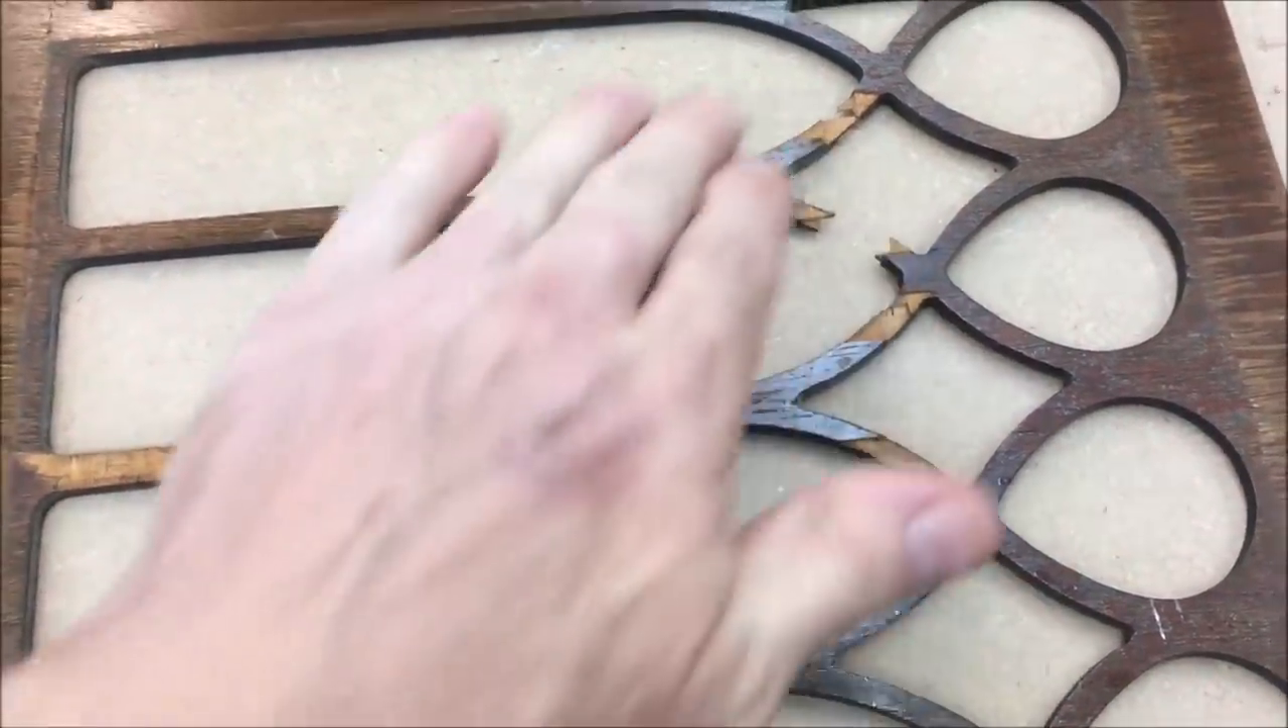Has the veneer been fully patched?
No.